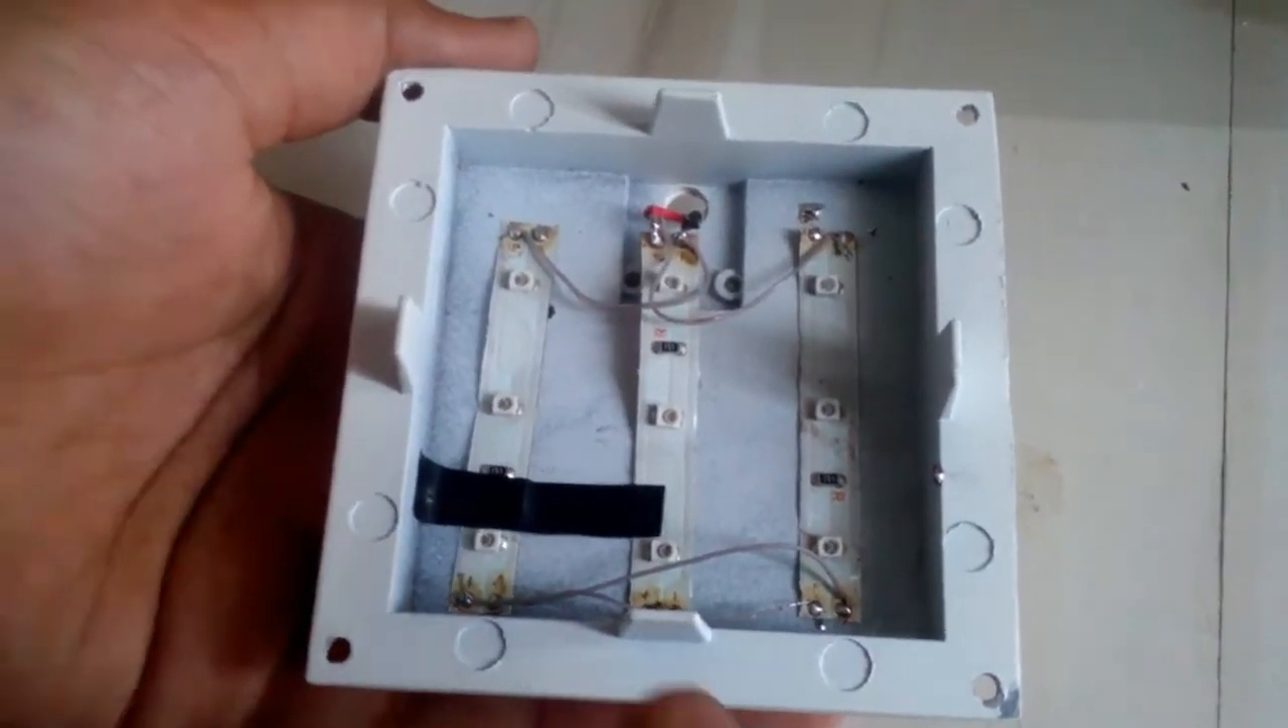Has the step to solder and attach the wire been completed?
Yes.